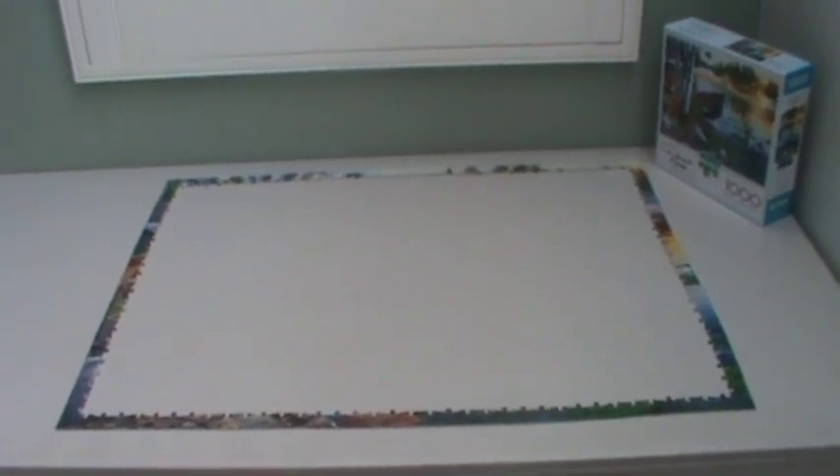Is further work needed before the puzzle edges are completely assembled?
No.